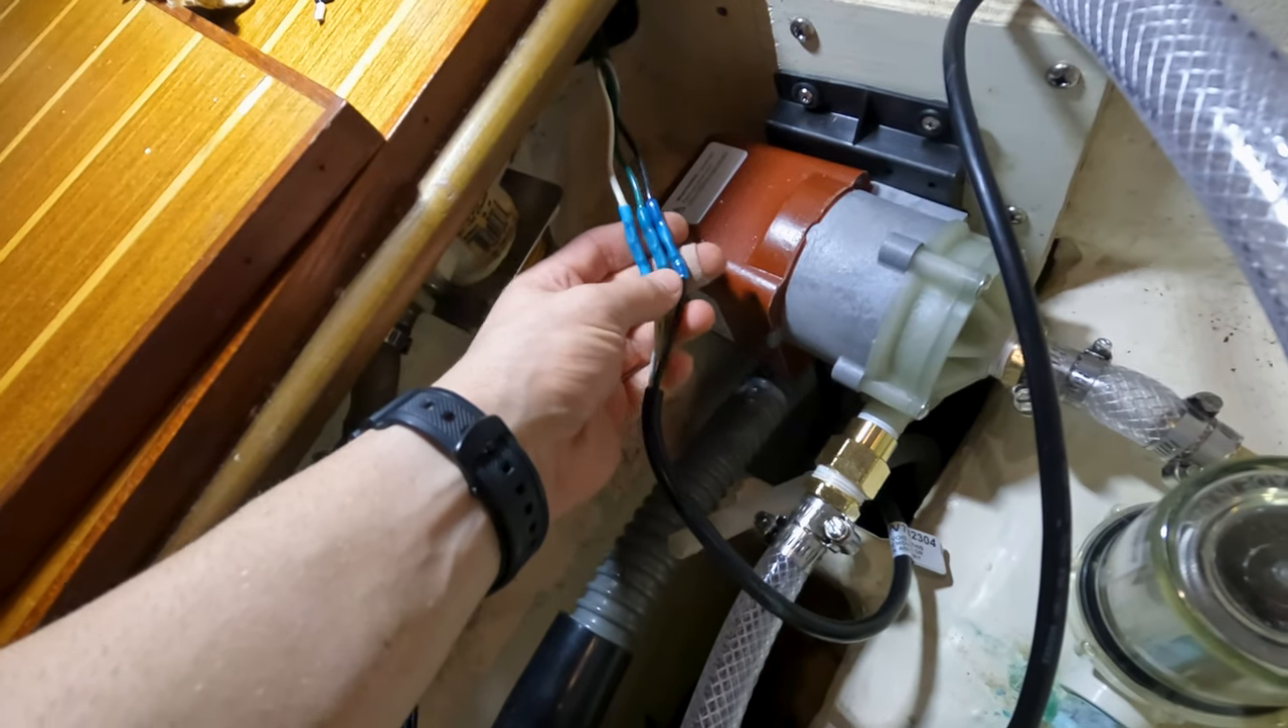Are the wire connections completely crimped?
Yes.